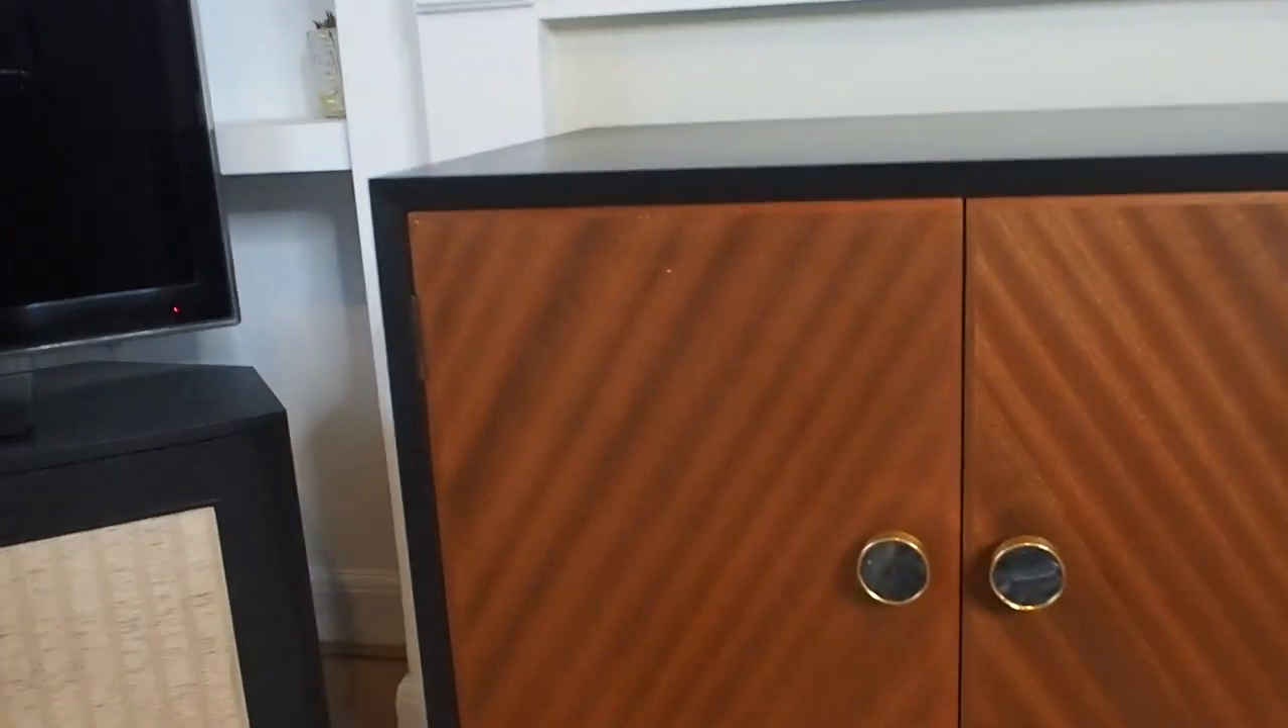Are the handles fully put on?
Yes.